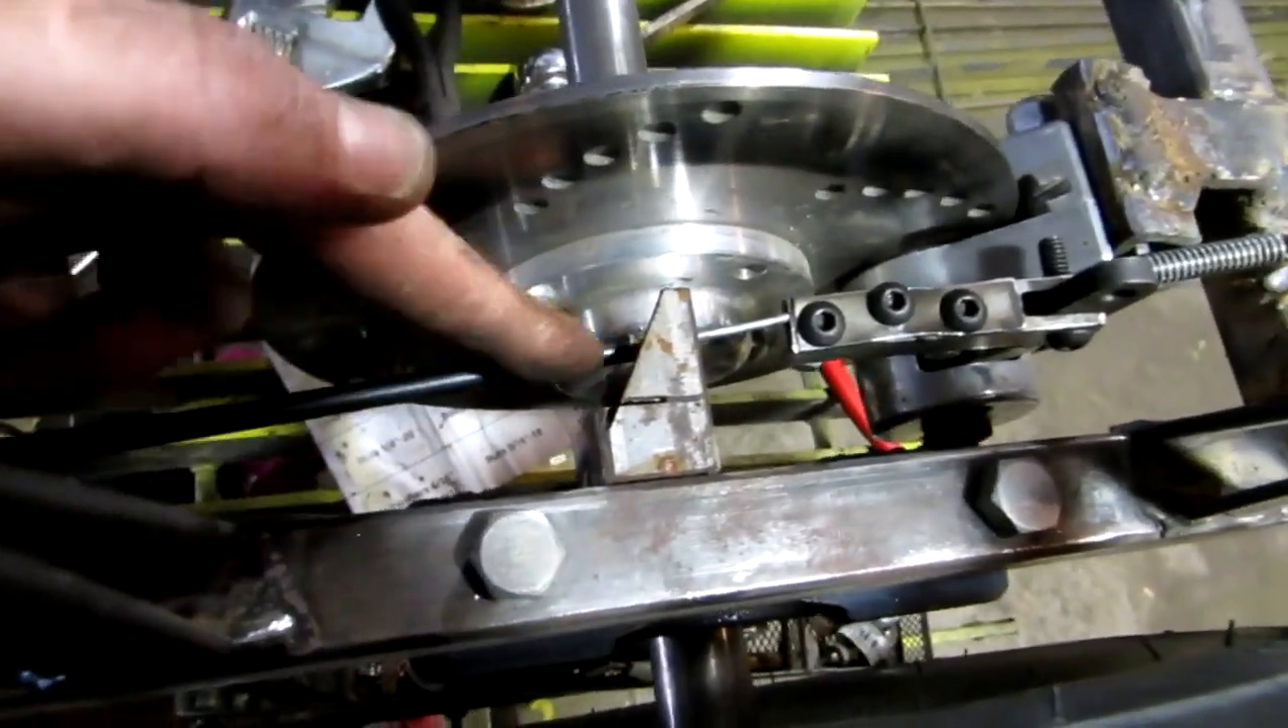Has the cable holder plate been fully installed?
Yes.